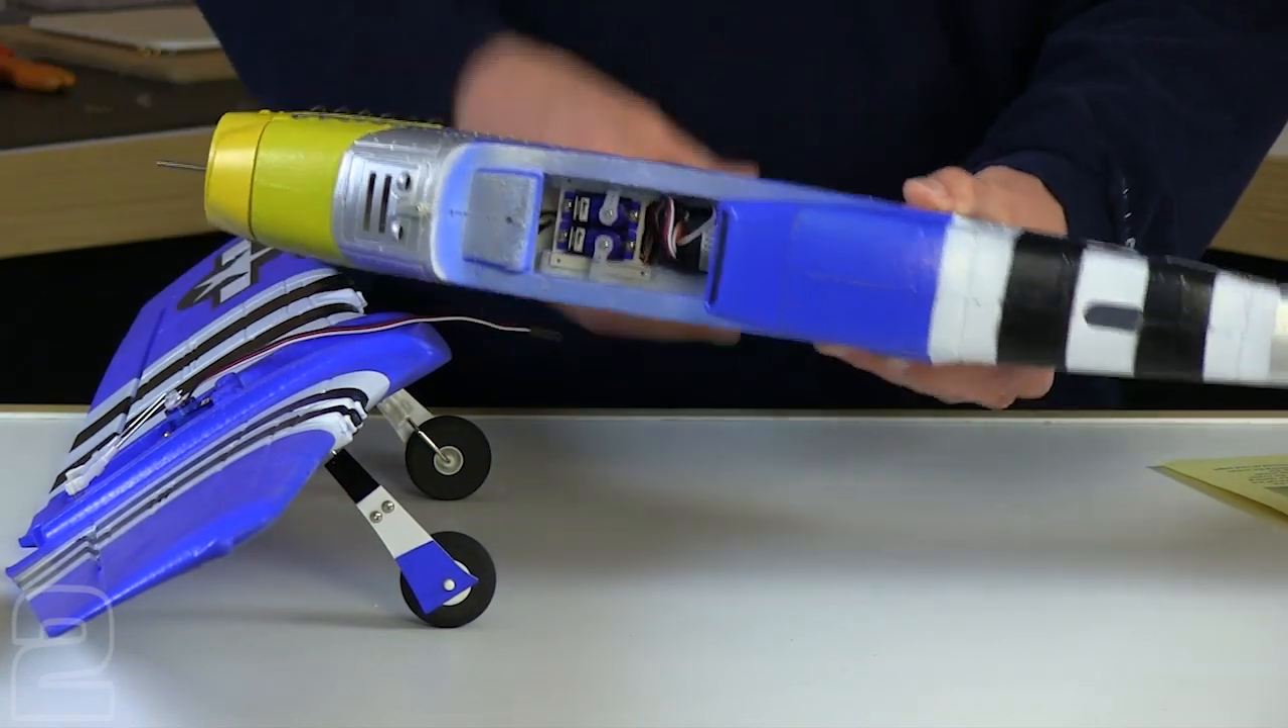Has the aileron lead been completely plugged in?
No.